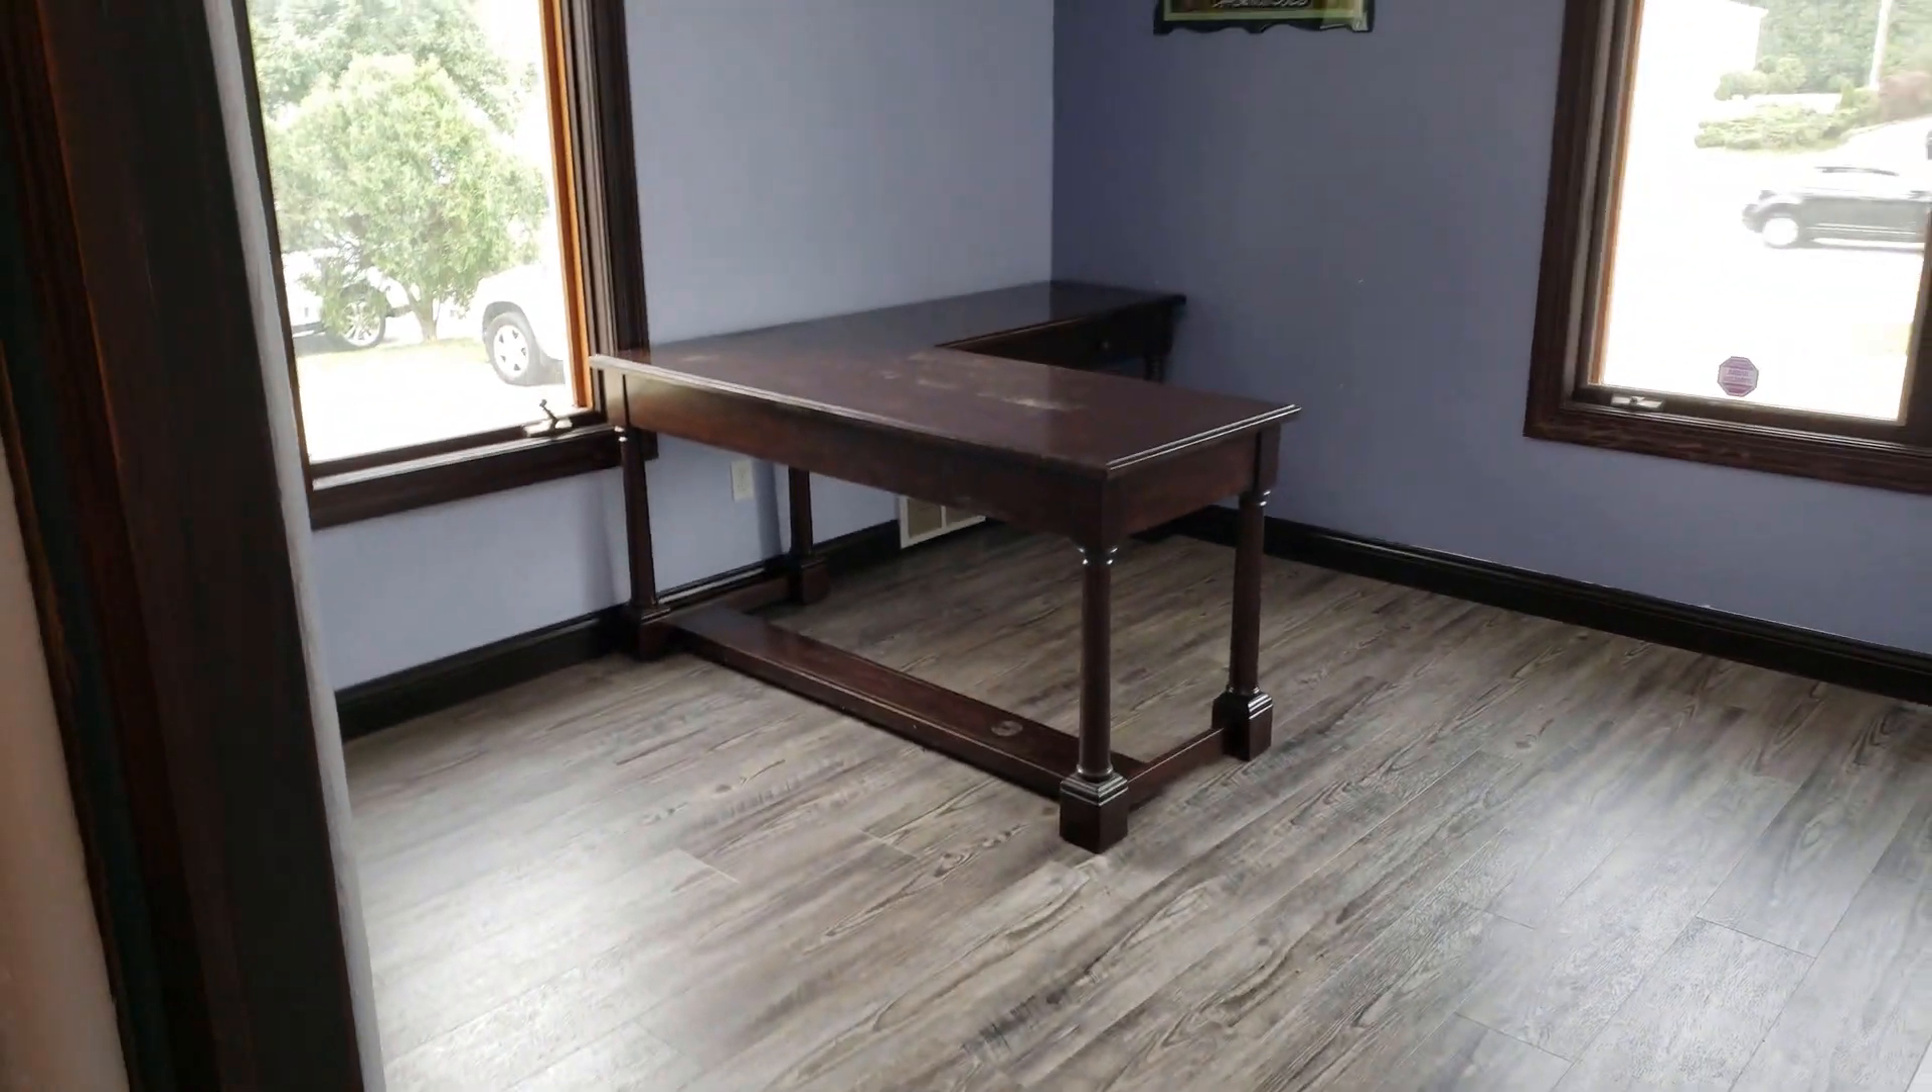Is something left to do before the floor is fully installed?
No.